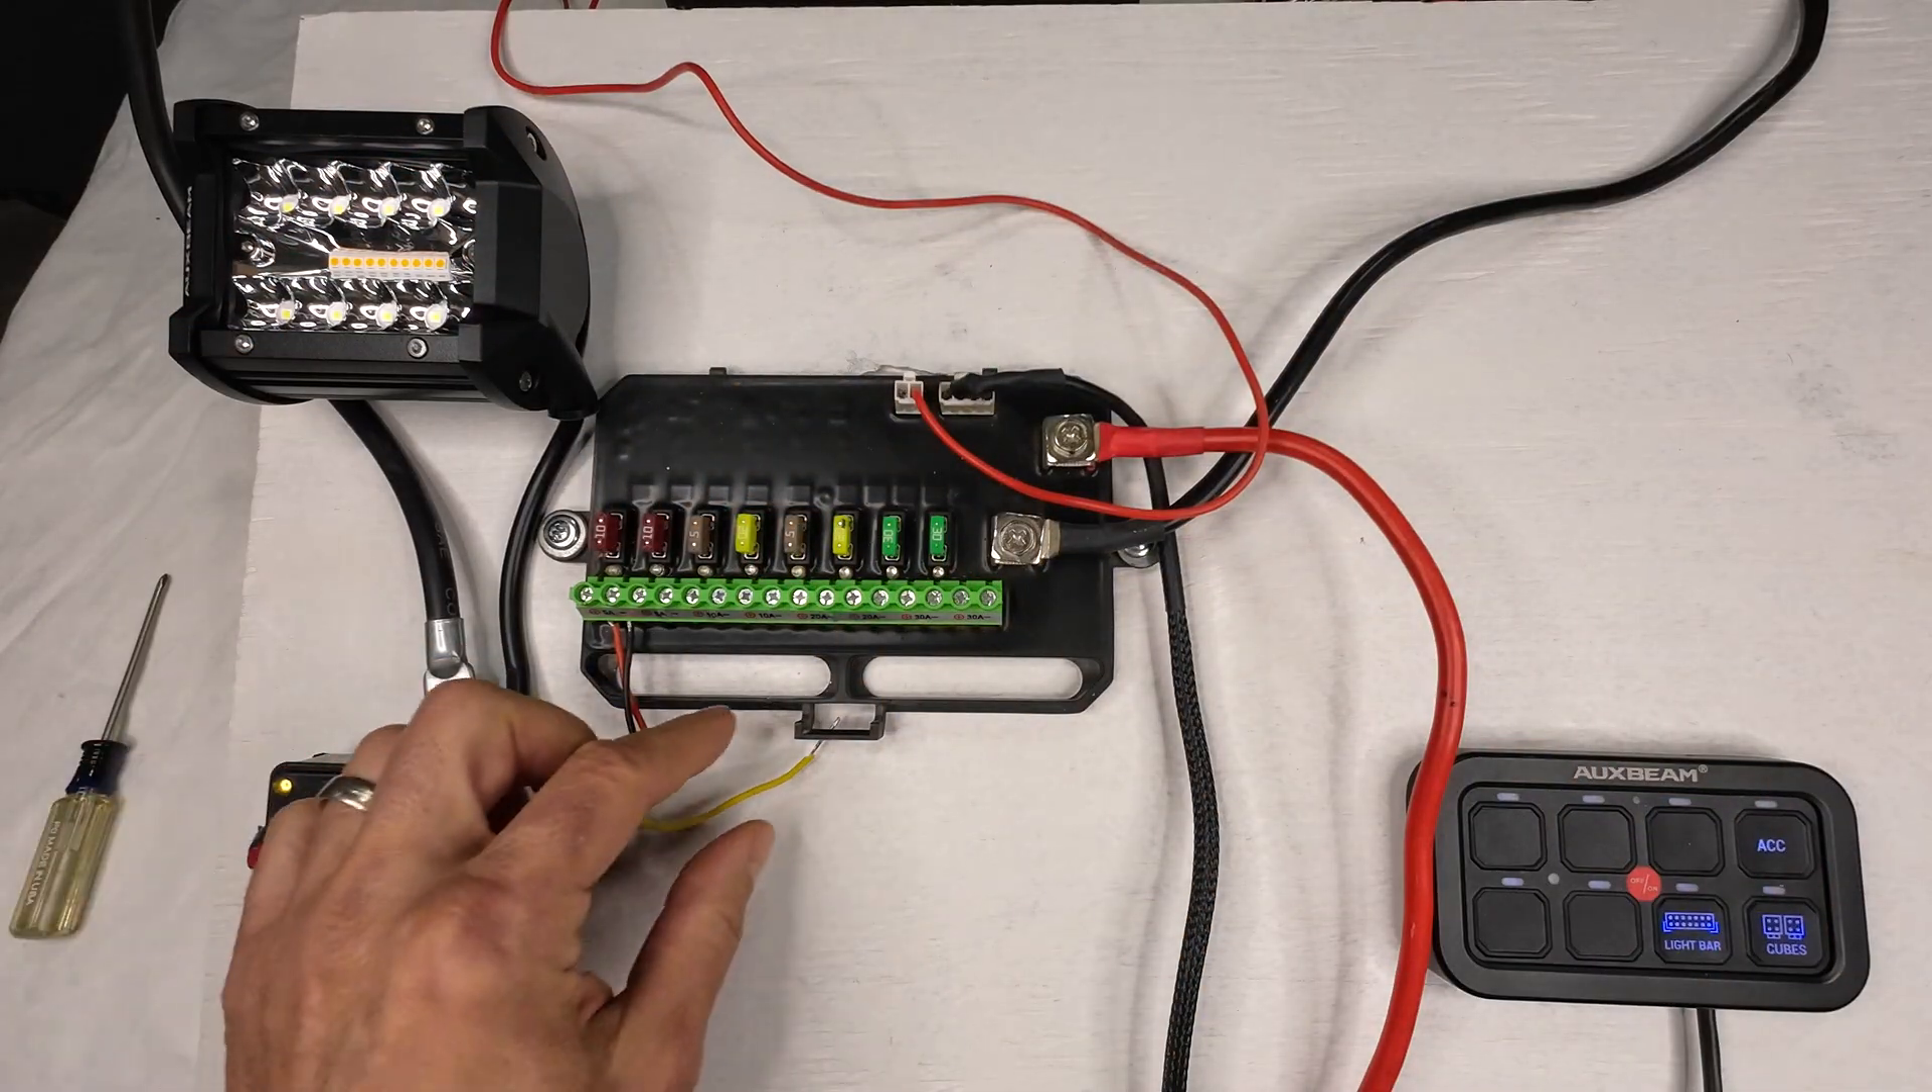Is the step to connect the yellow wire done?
No.